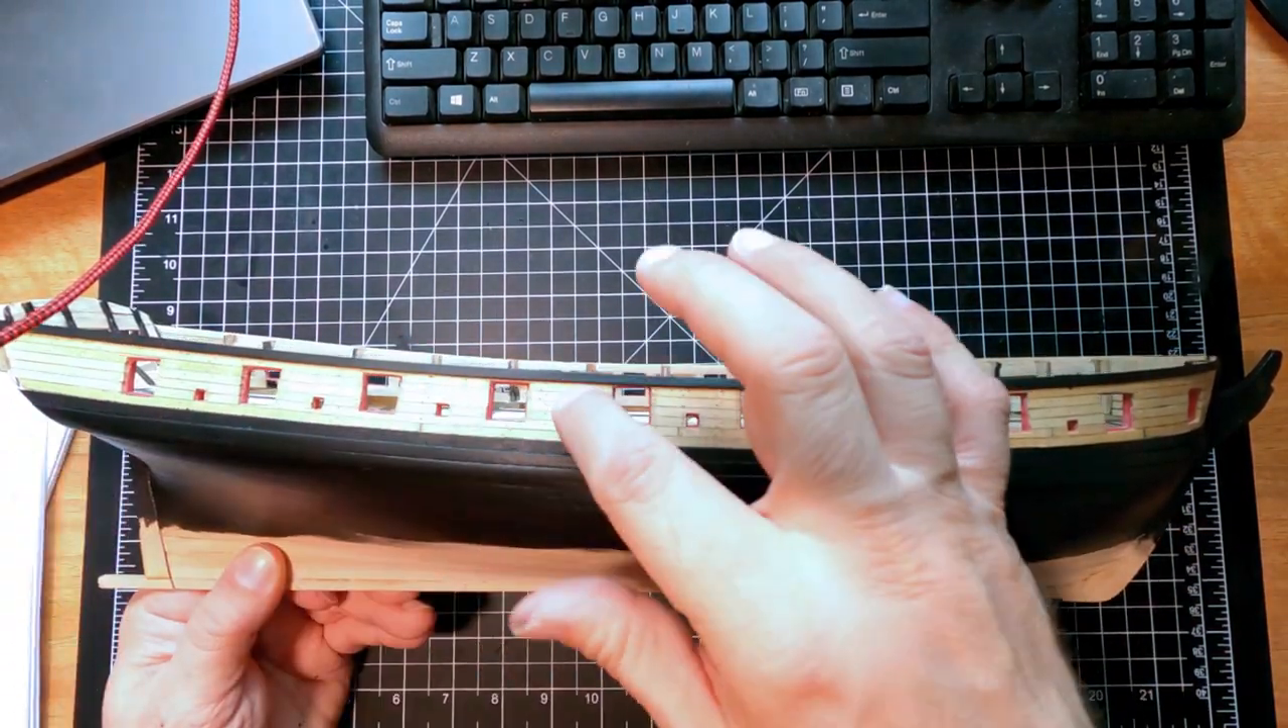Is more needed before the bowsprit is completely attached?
Yes.